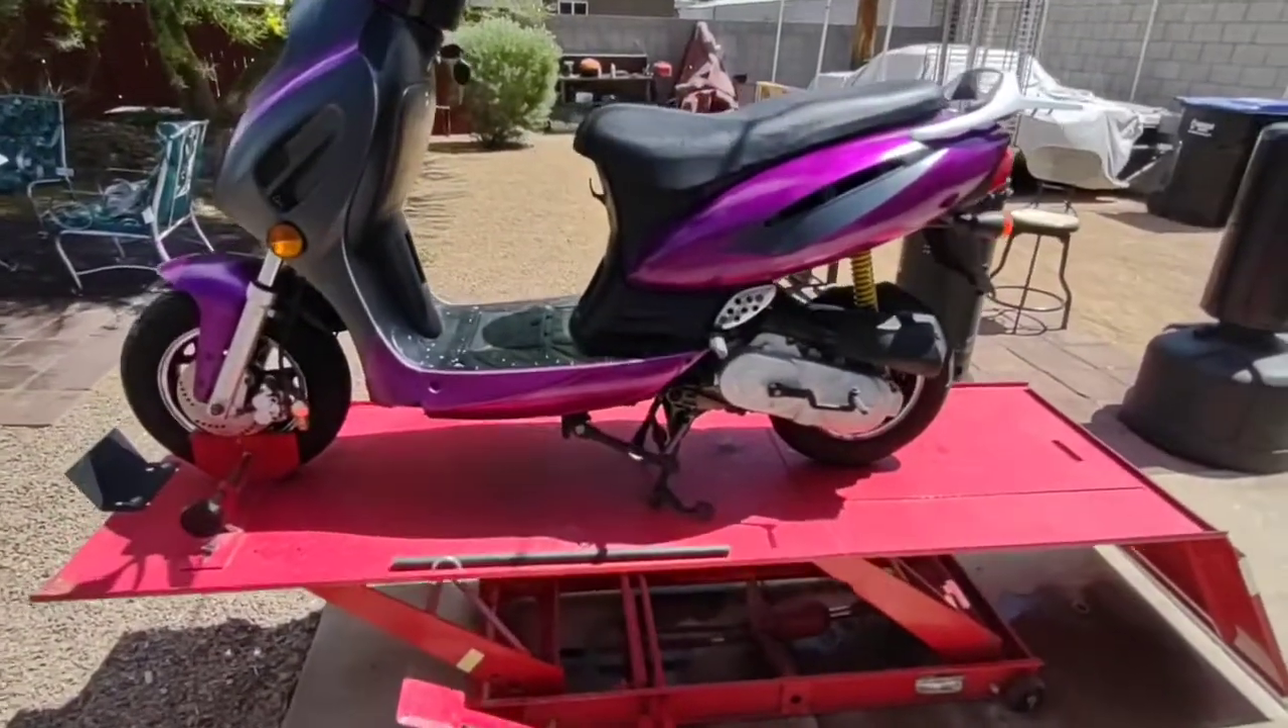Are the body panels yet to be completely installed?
No.